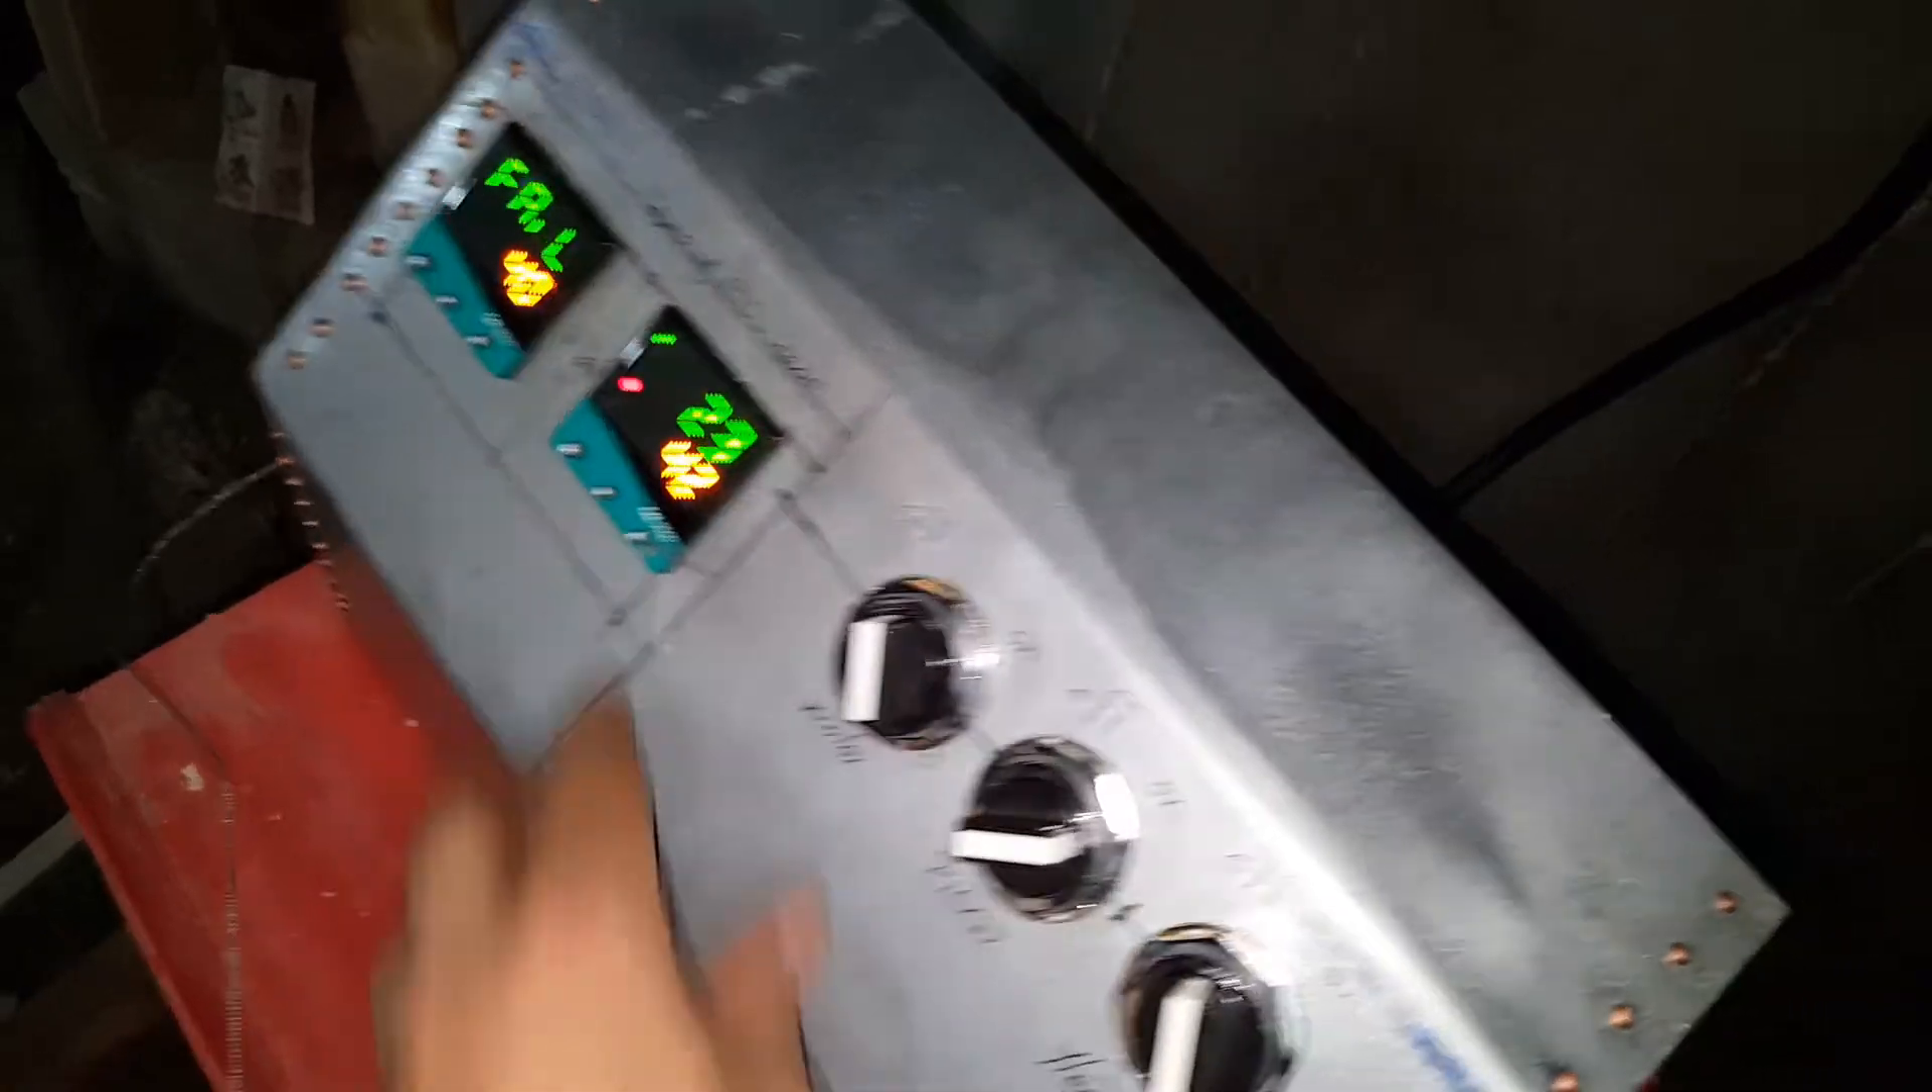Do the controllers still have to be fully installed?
No.